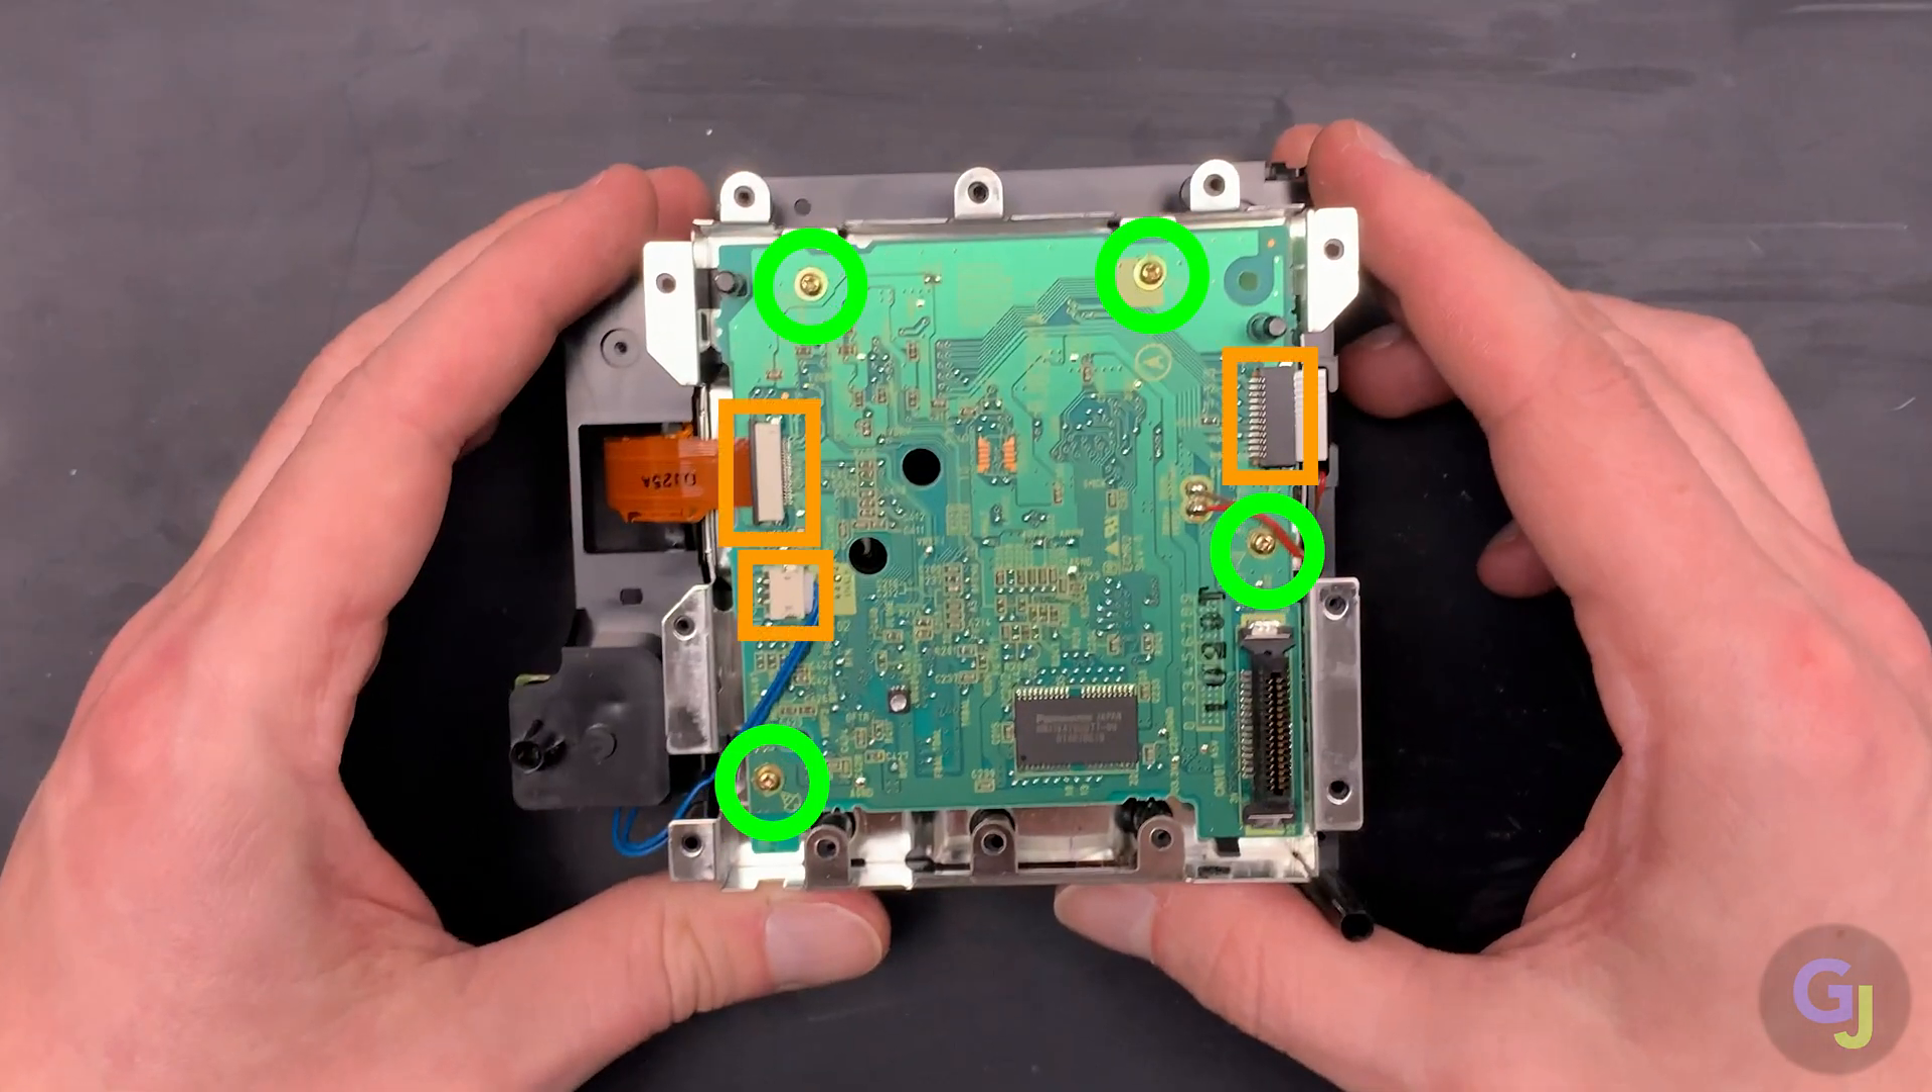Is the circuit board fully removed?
No.